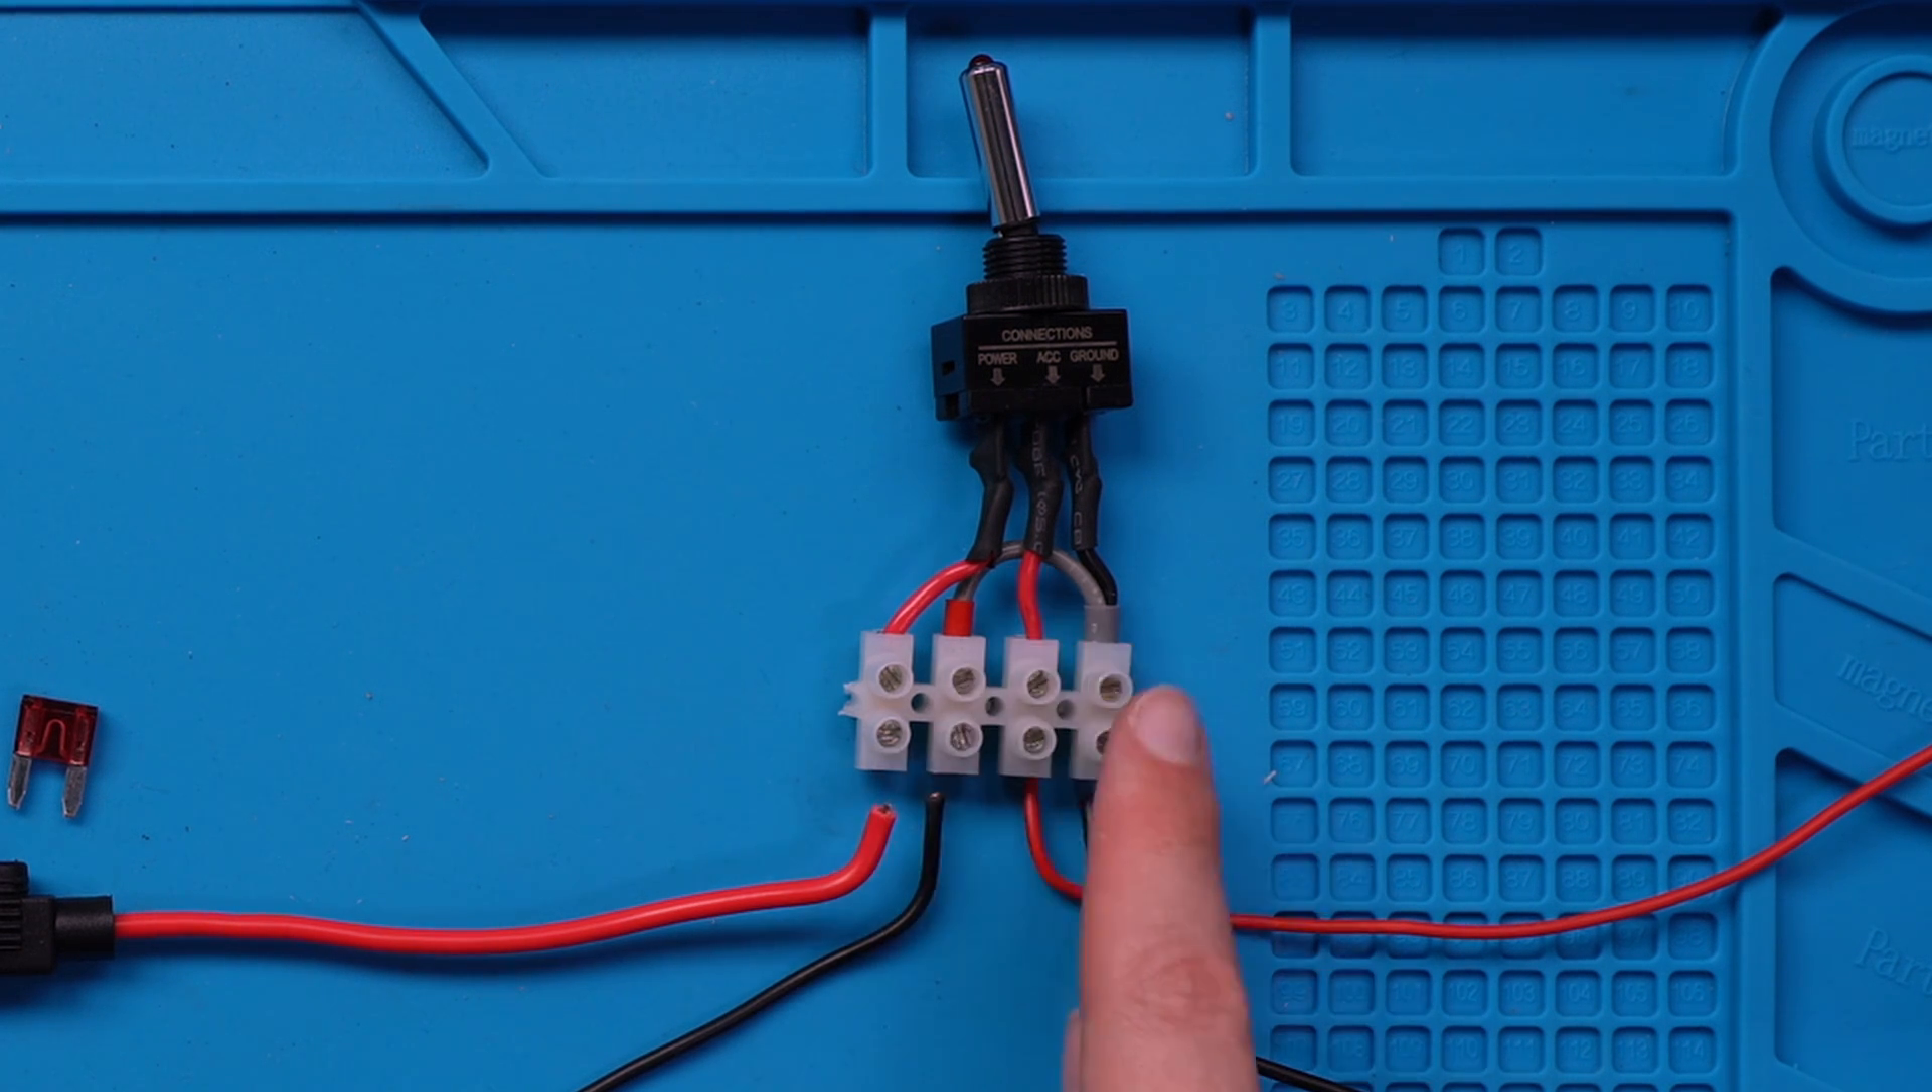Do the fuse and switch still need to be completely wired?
Yes.